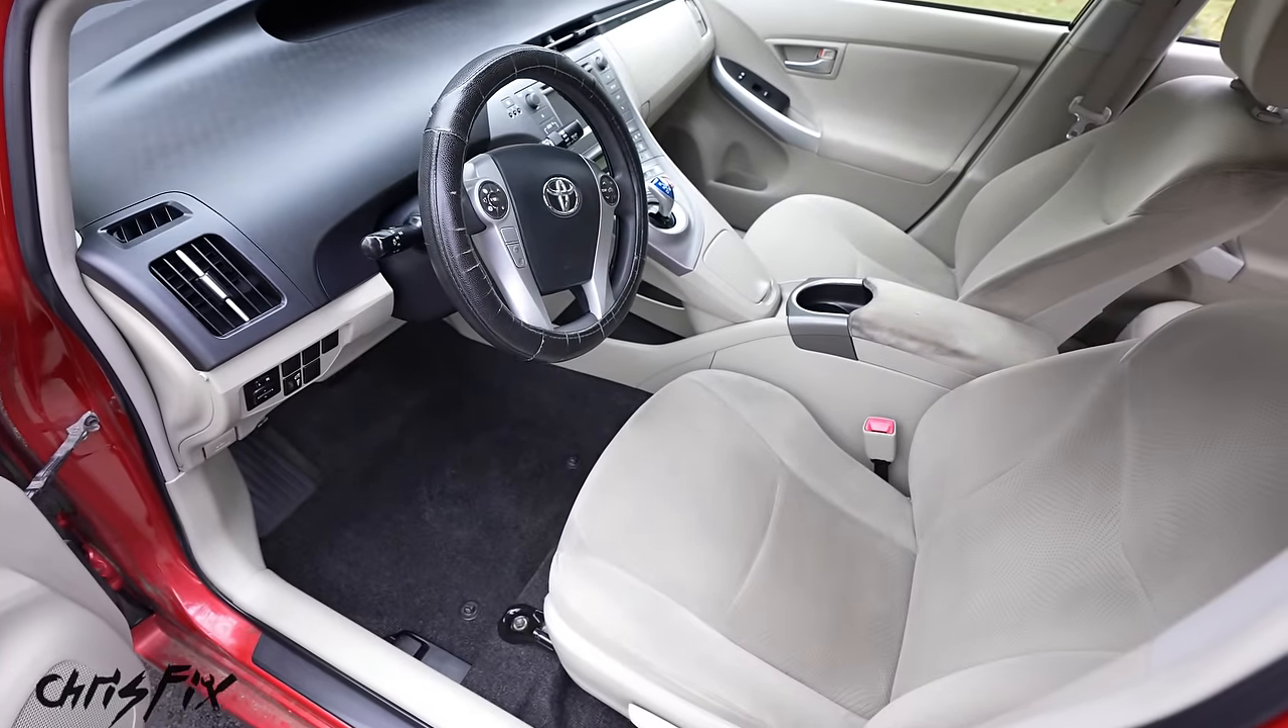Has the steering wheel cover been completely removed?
No.